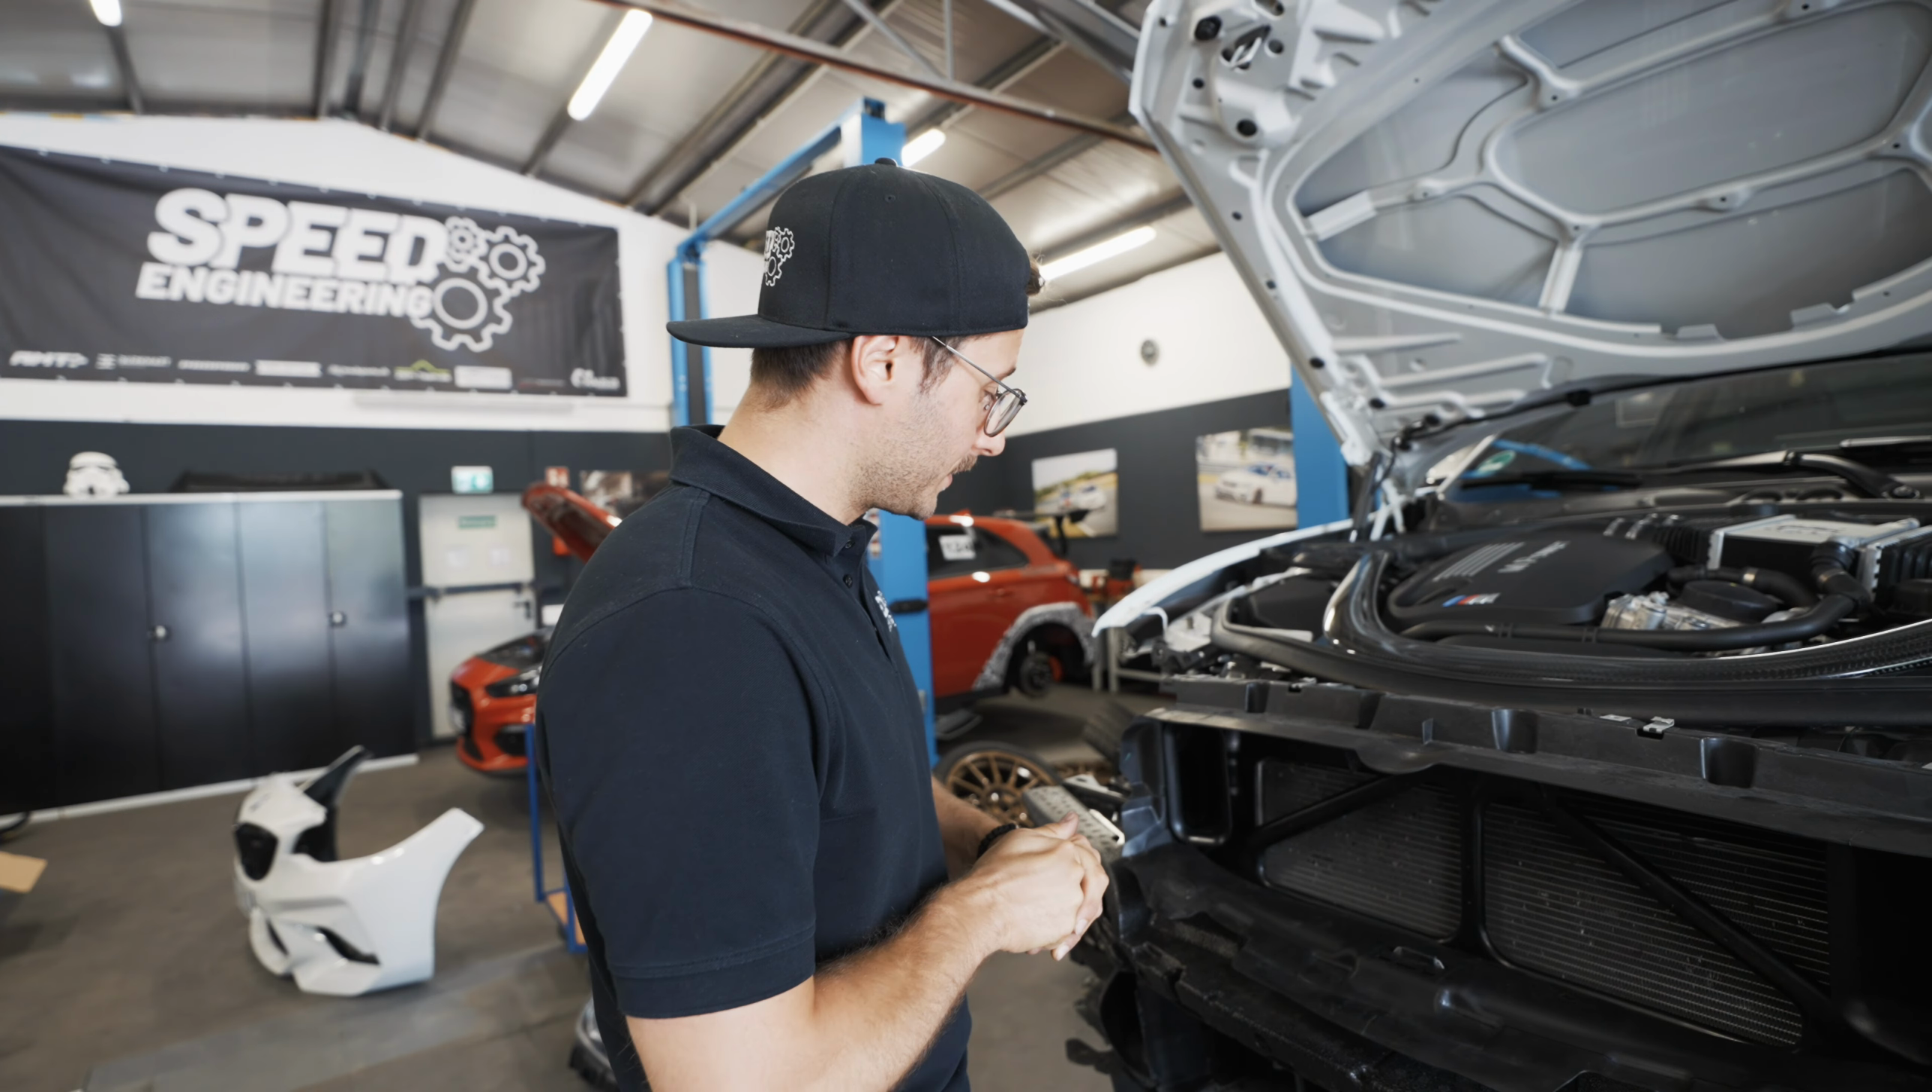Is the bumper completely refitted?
No.